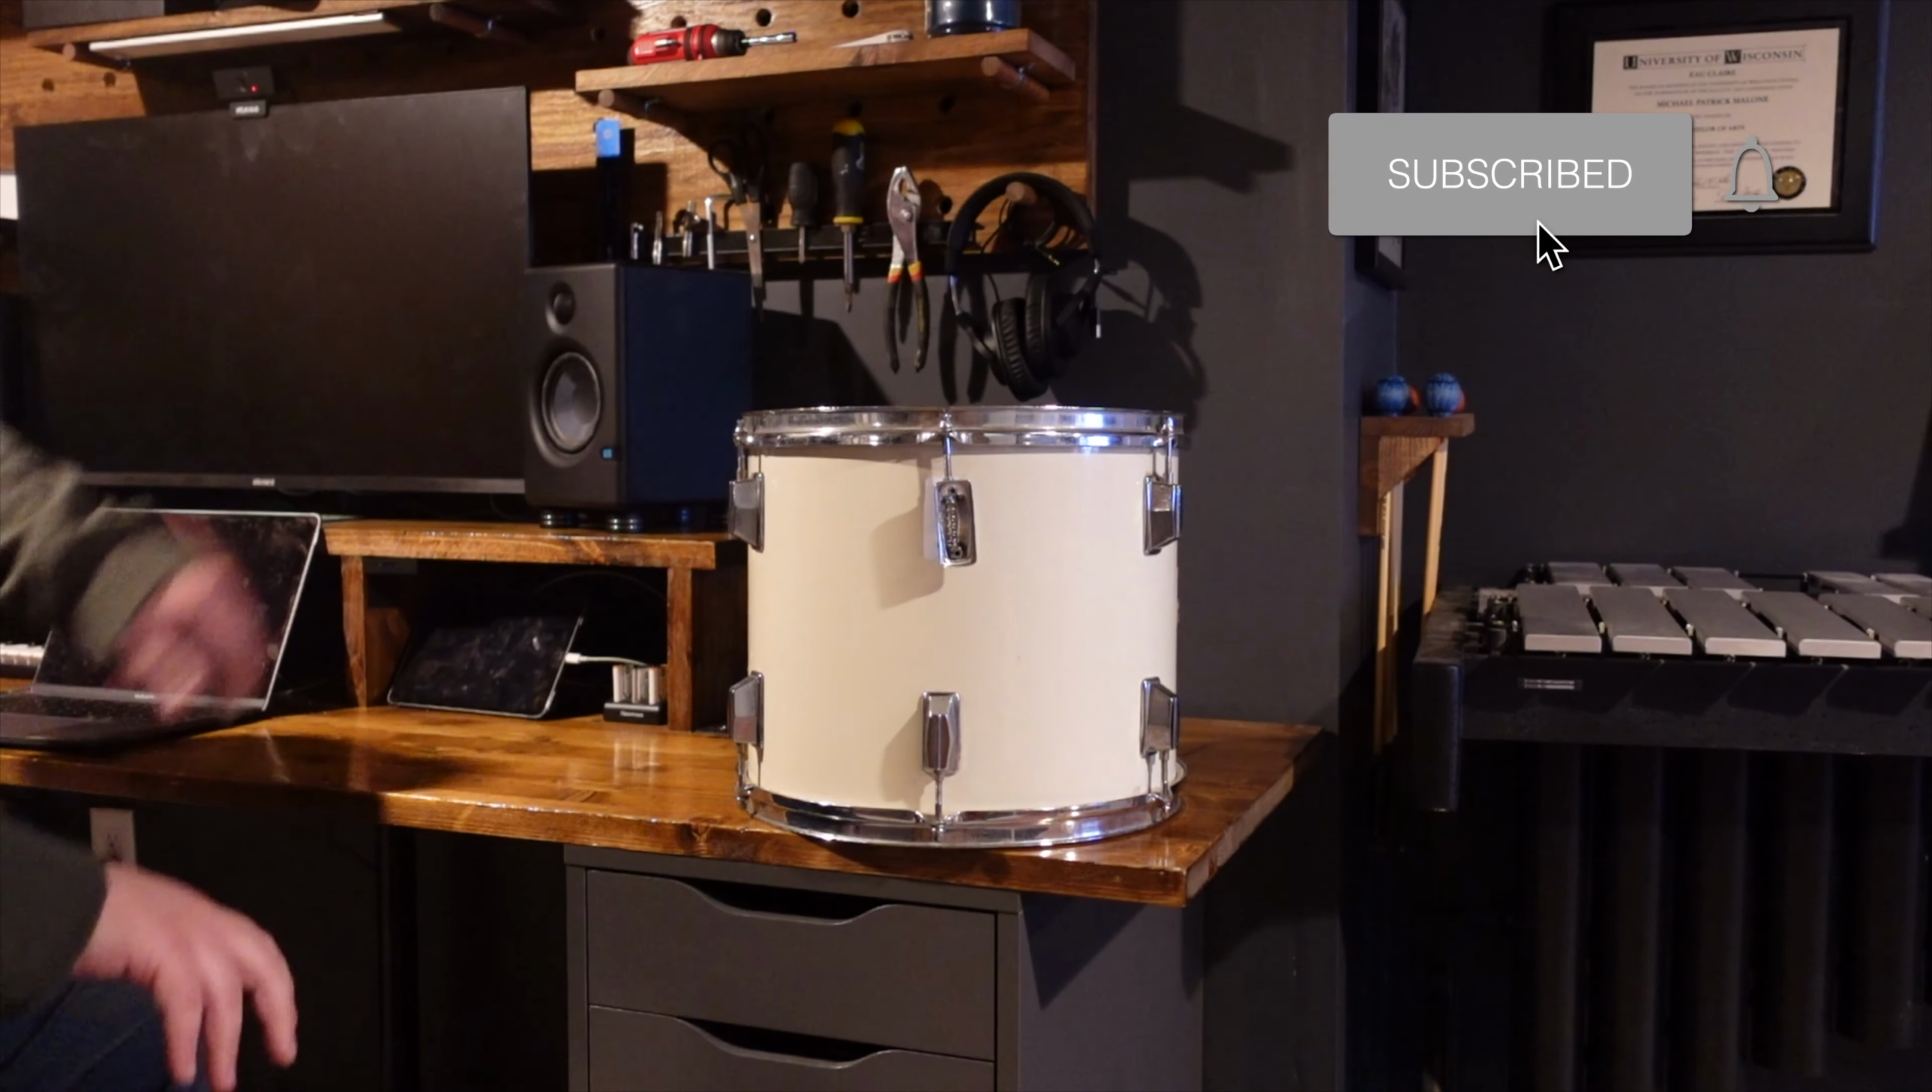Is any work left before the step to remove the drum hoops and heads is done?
Yes.